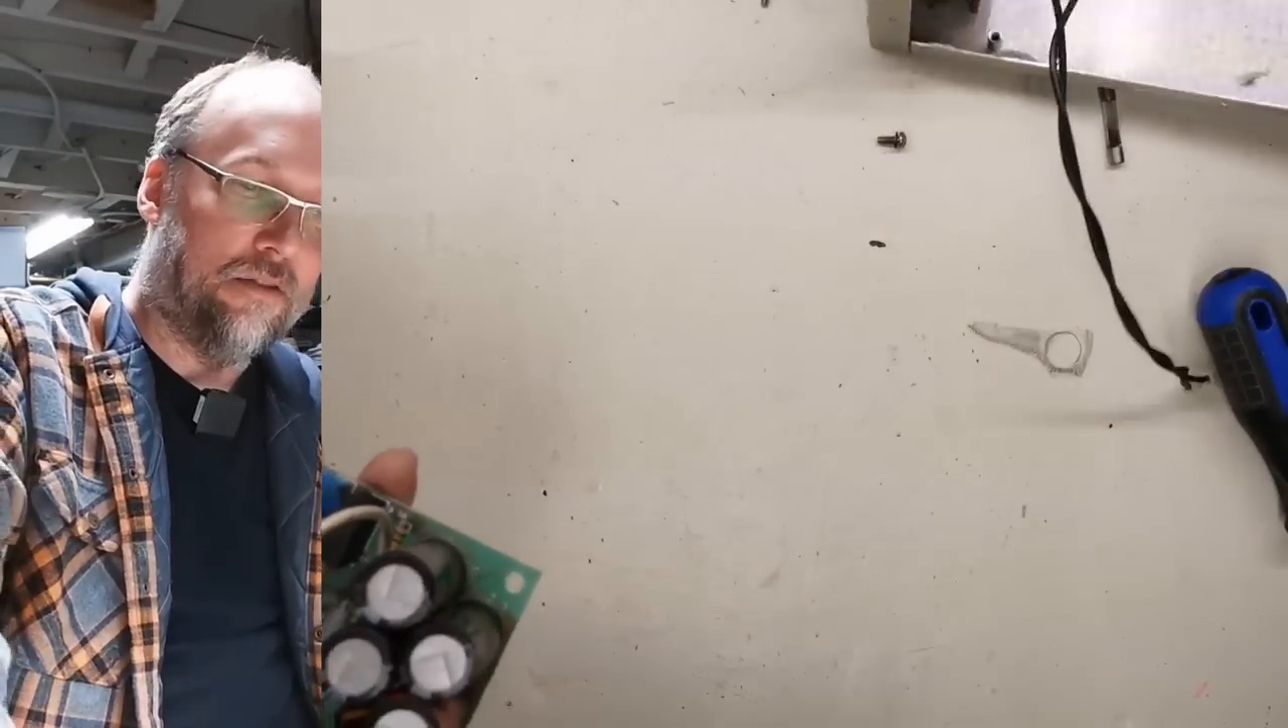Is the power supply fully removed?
Yes.